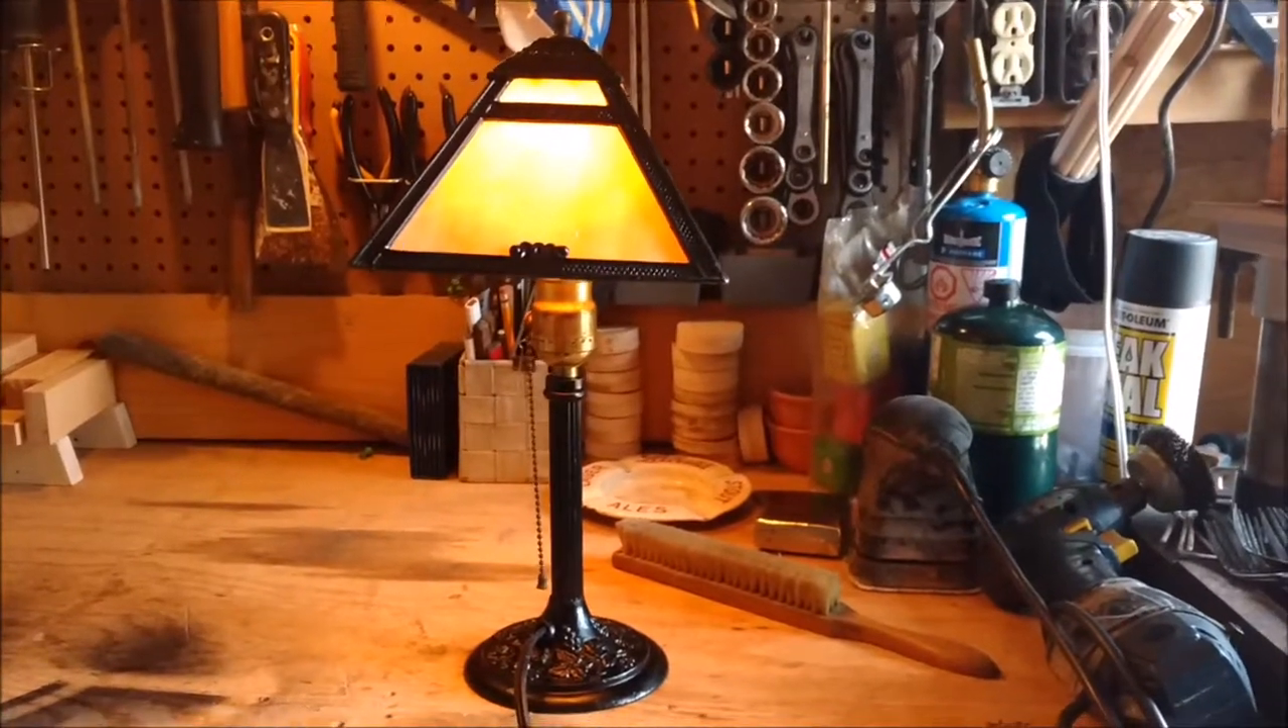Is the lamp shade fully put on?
Yes.